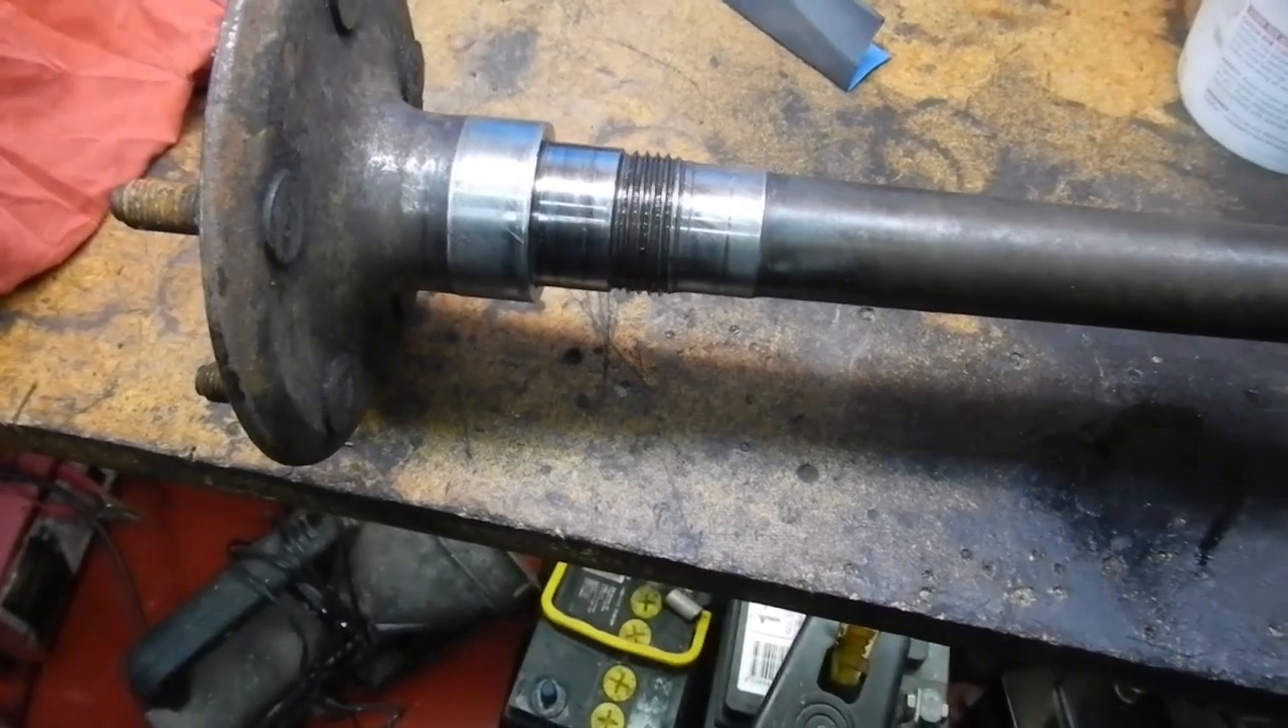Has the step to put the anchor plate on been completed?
No.